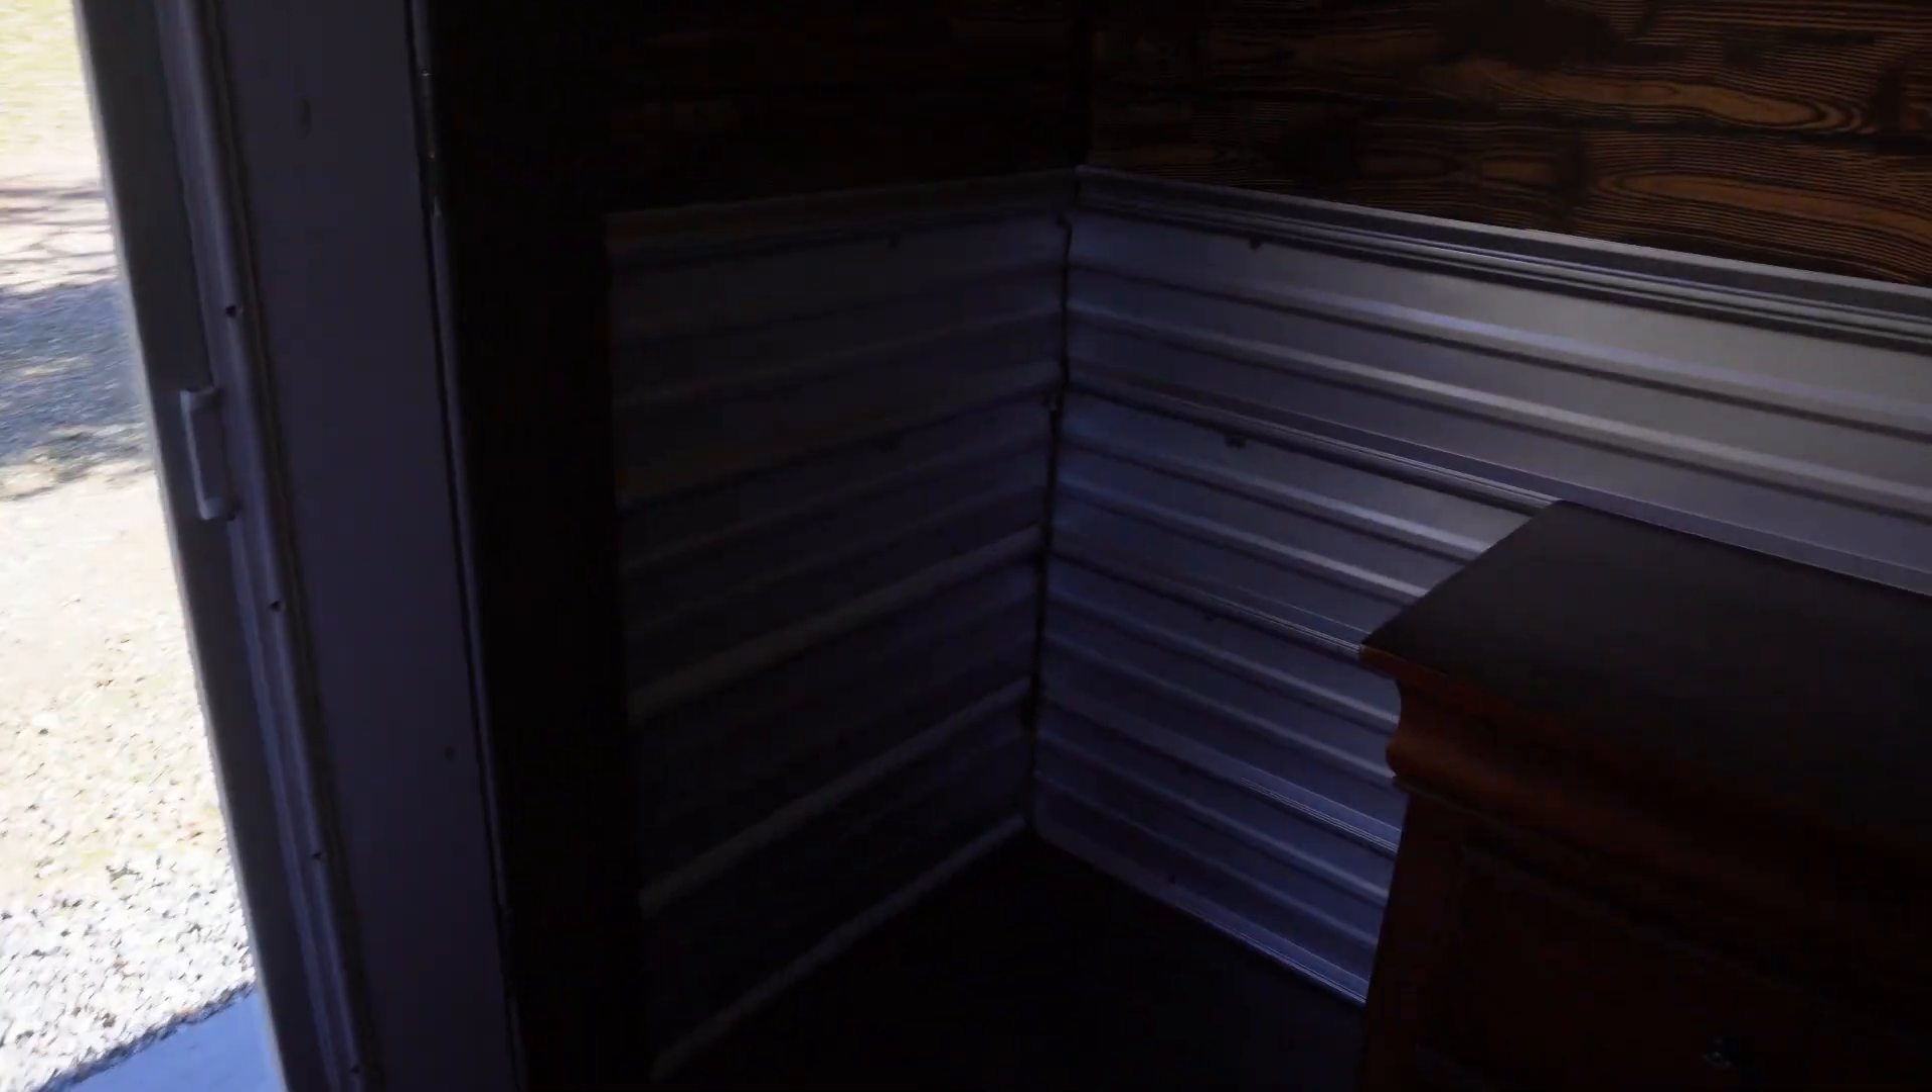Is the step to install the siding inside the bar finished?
Yes.